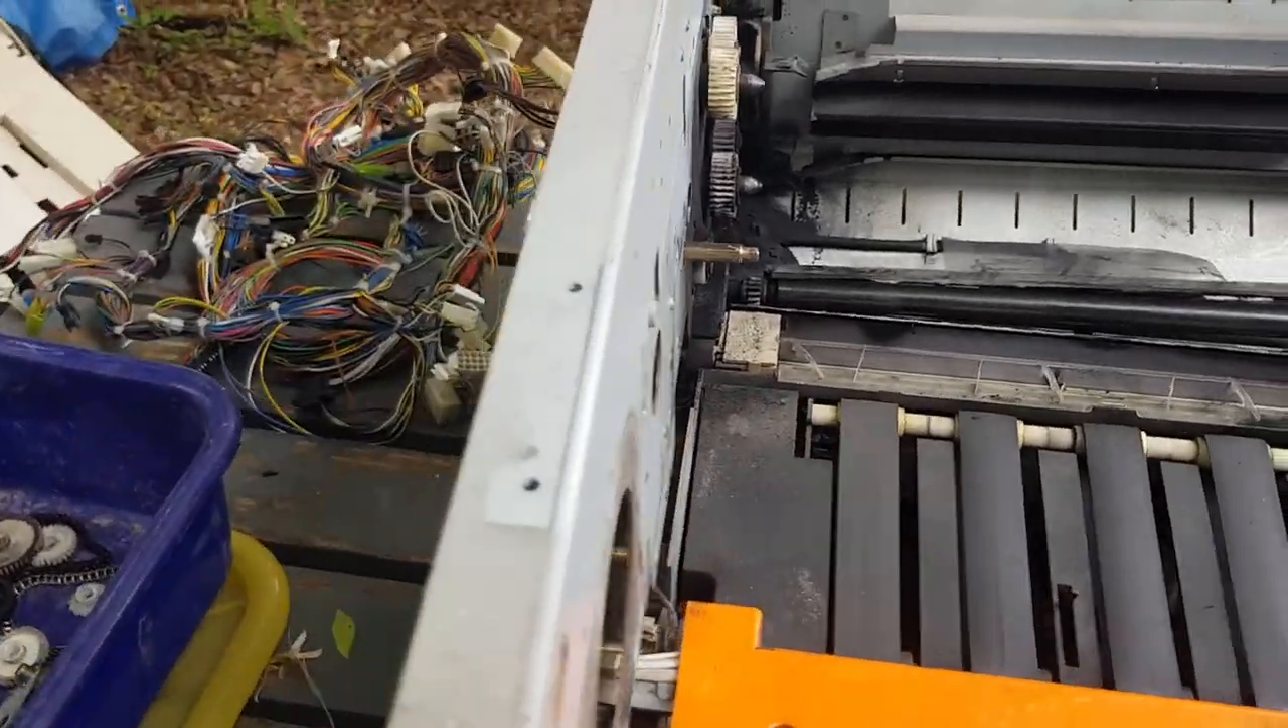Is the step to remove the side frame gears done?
No.